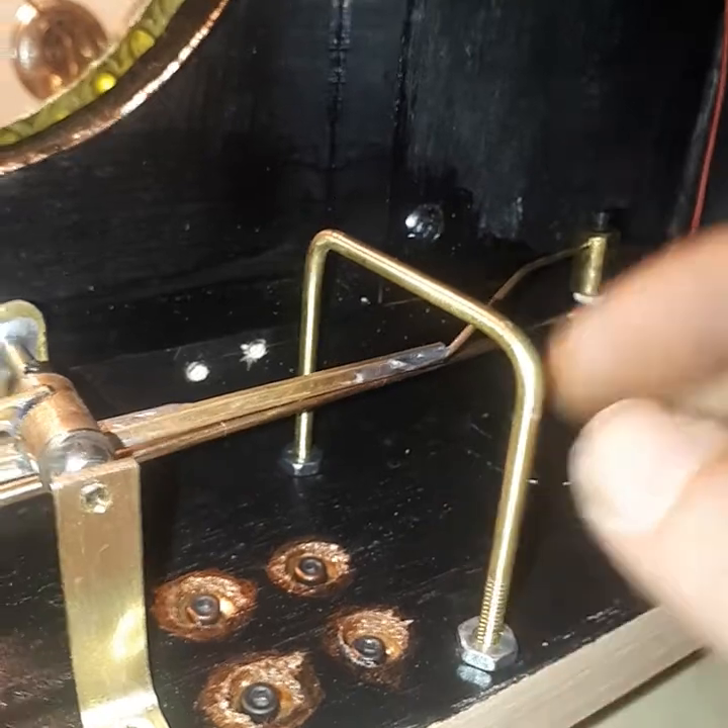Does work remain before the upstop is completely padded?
Yes.